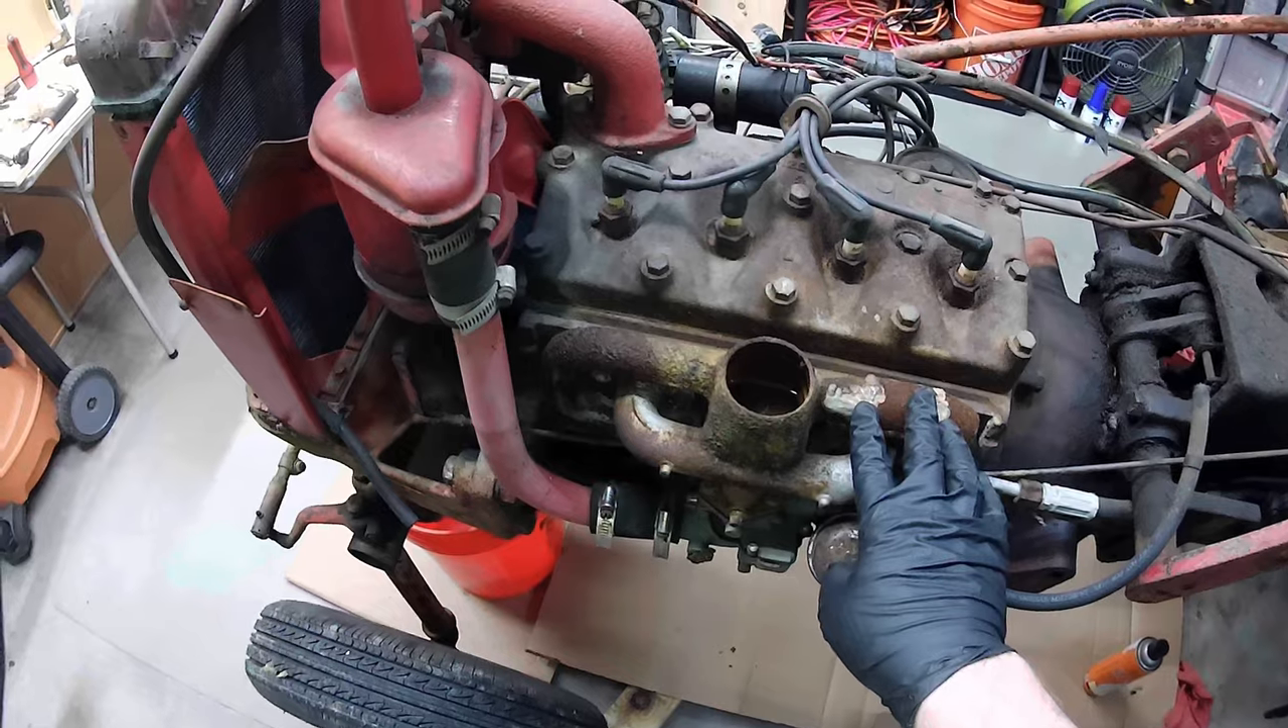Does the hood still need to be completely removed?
No.